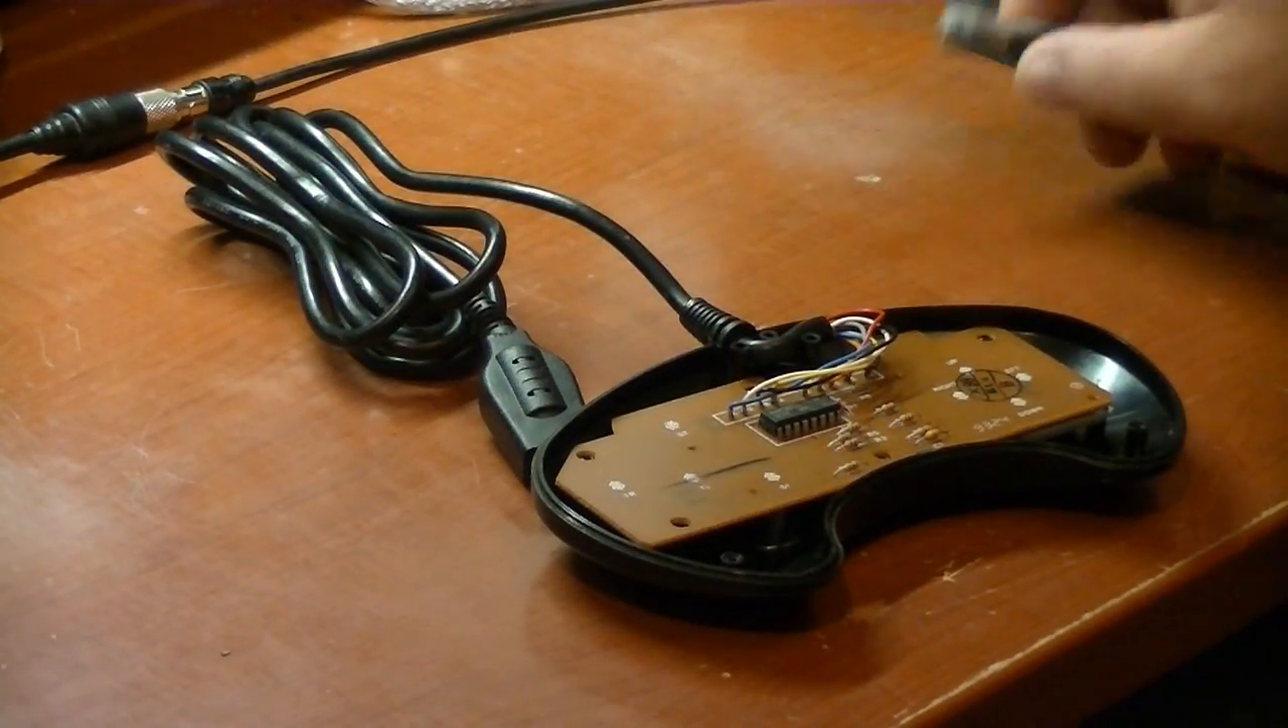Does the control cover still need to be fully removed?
No.